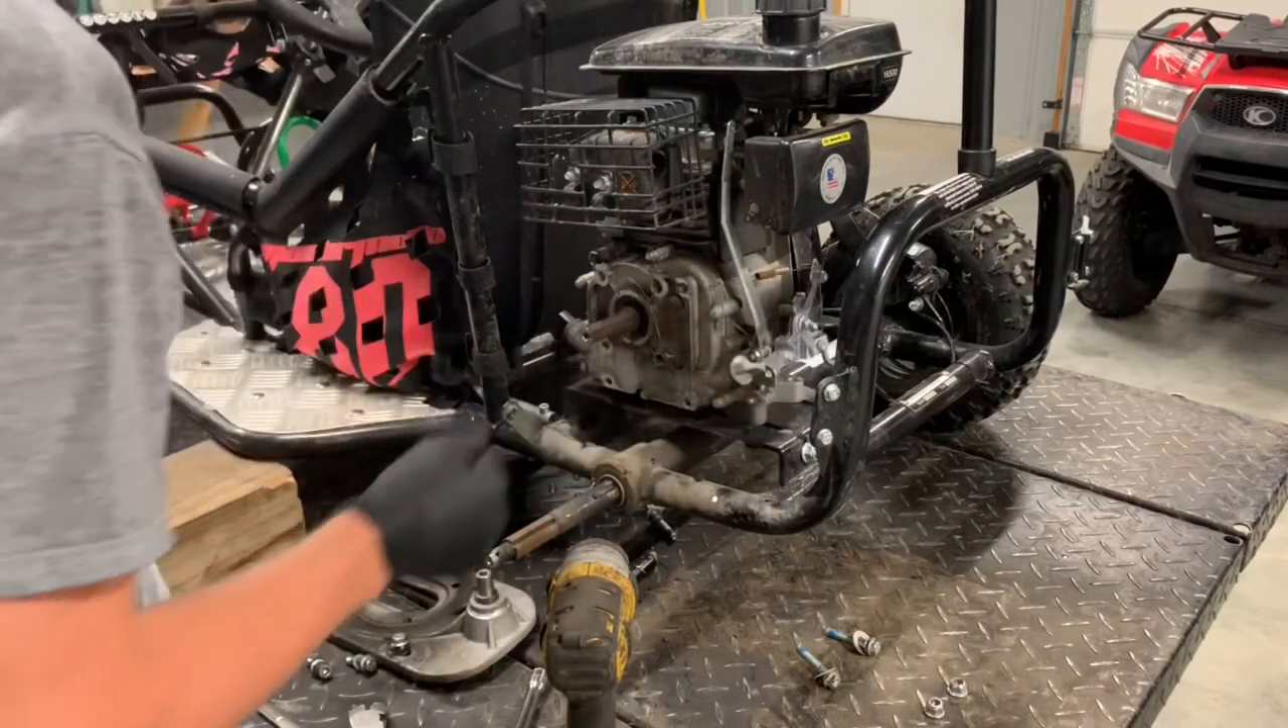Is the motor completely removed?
No.